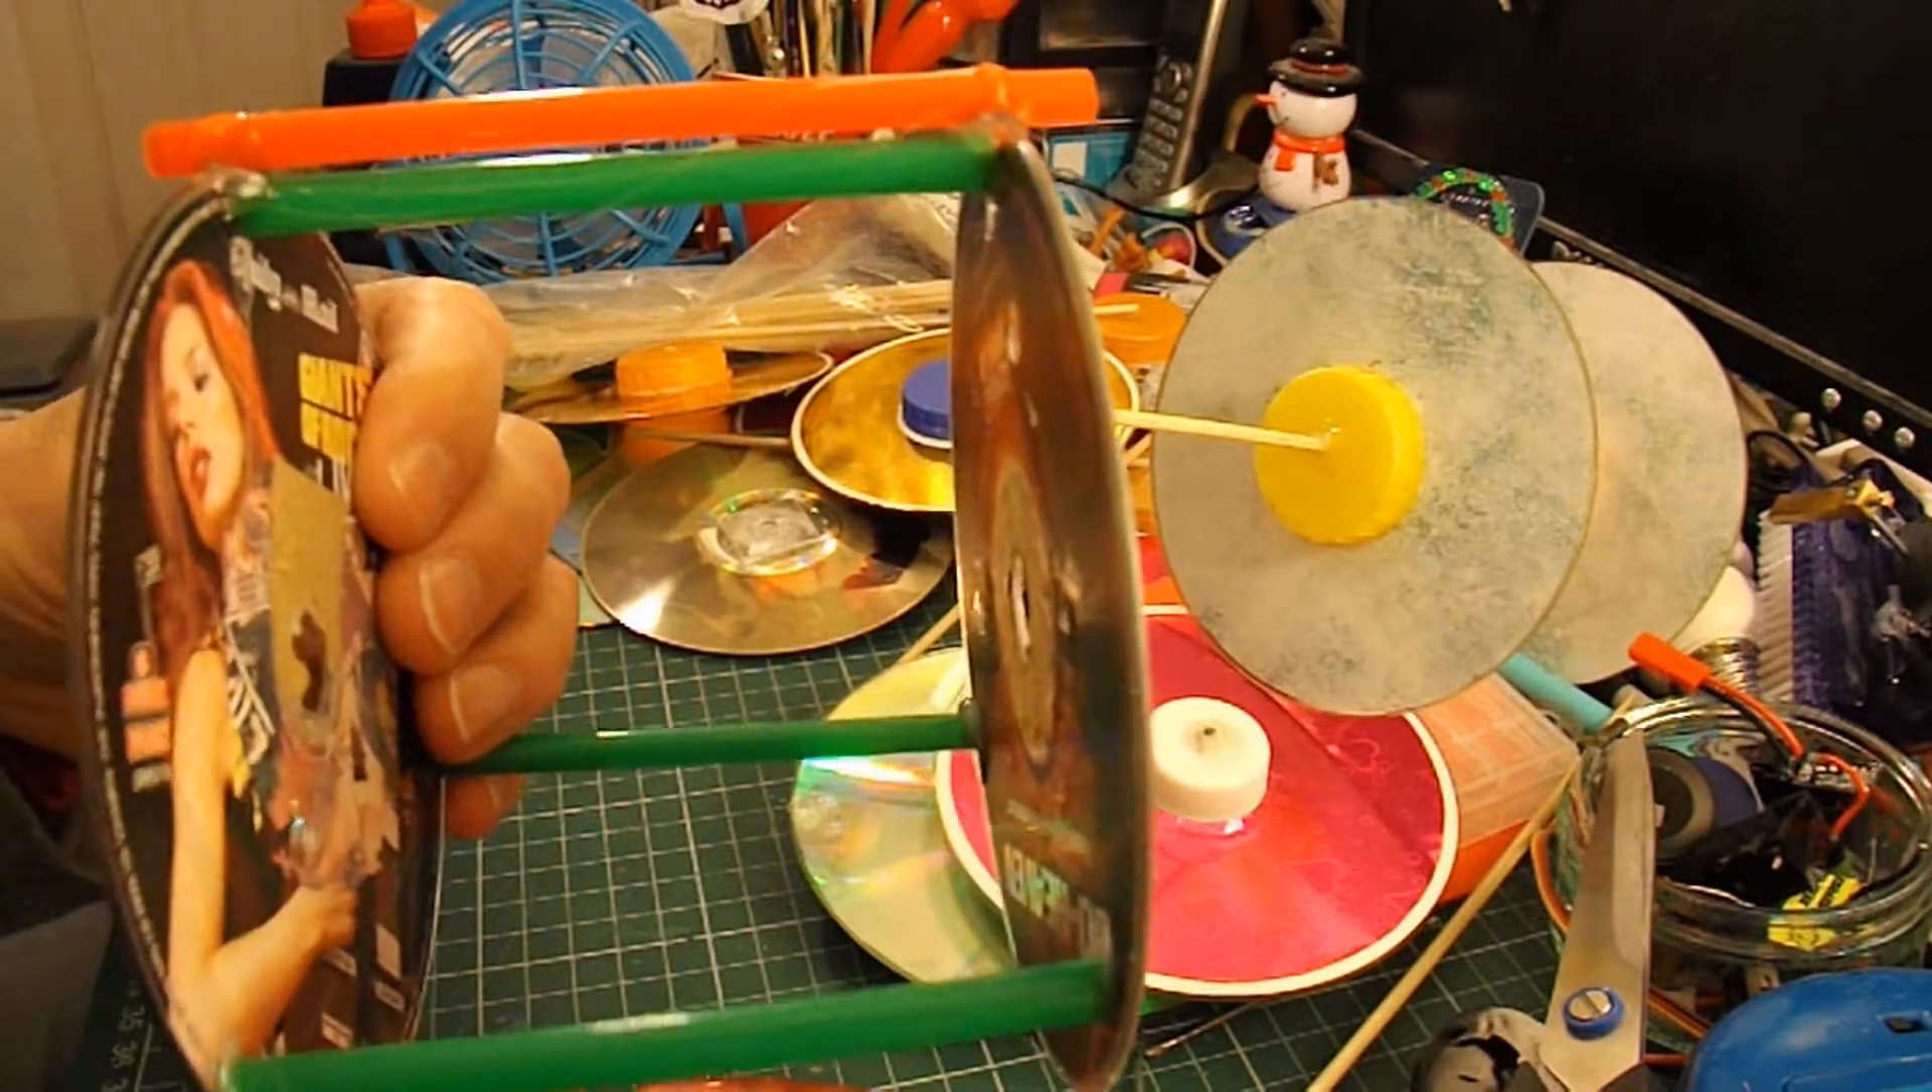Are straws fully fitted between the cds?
Yes.